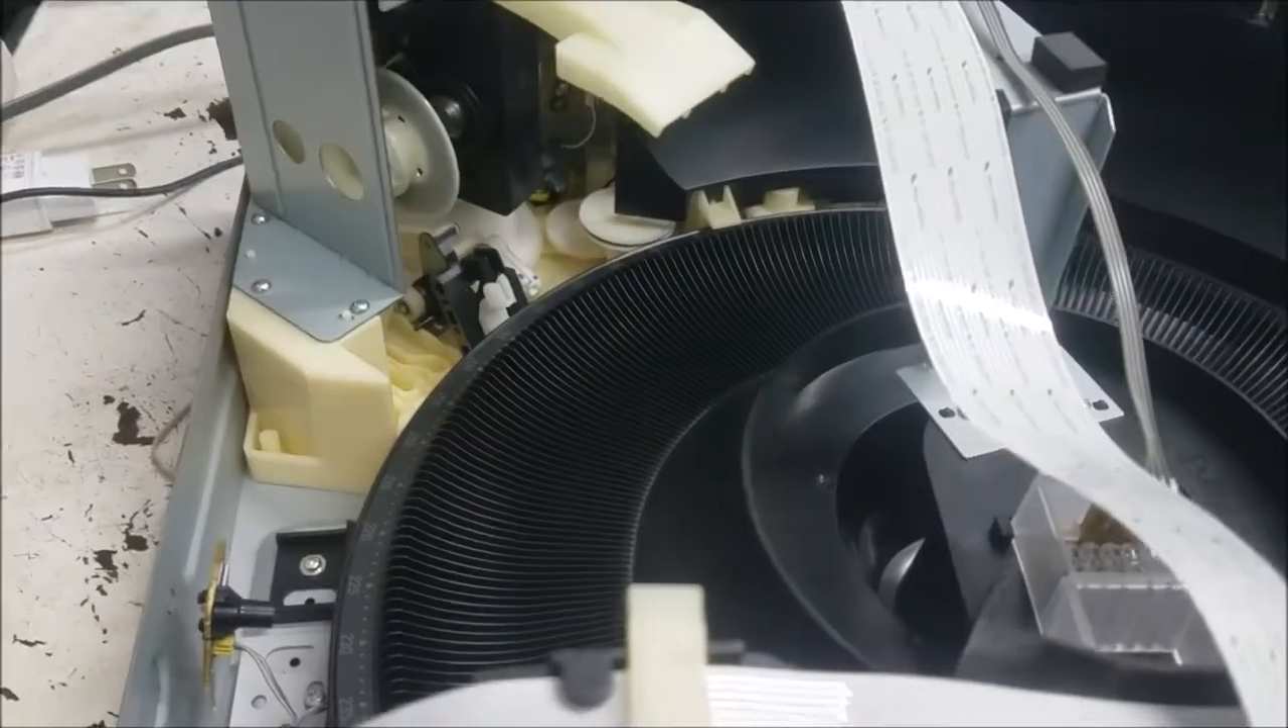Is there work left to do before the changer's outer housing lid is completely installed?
Yes.